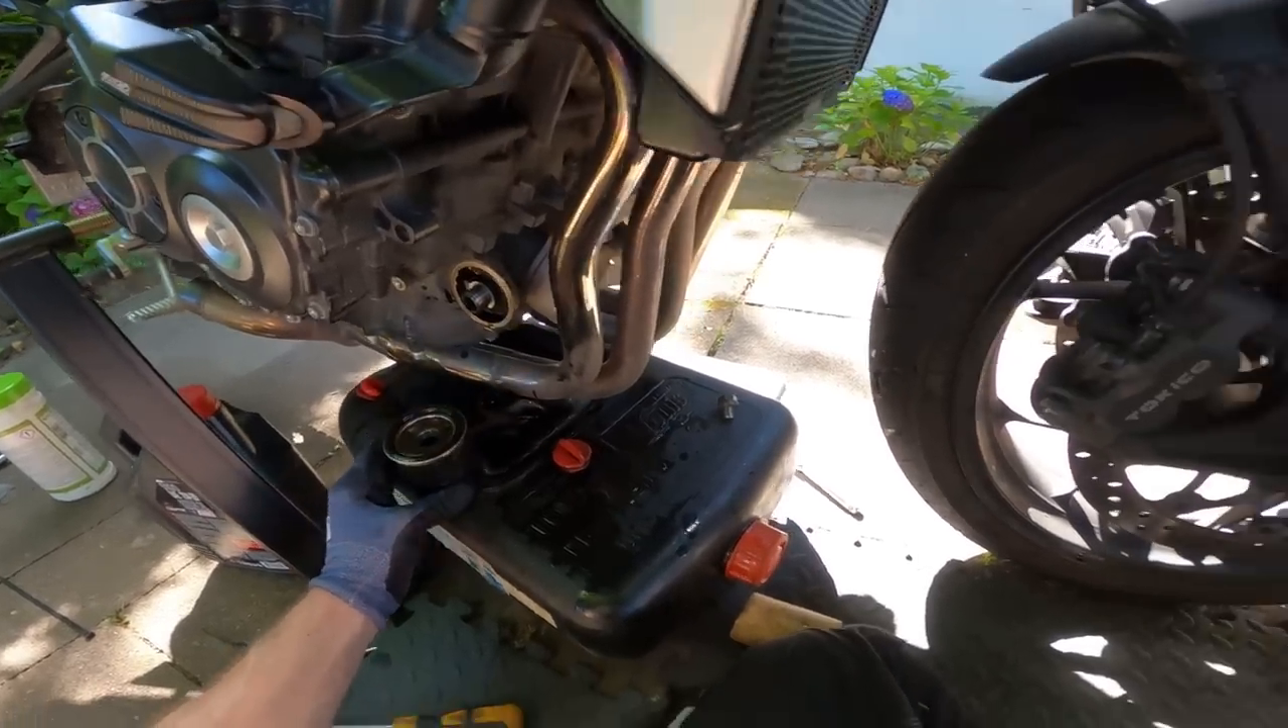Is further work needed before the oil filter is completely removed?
No.